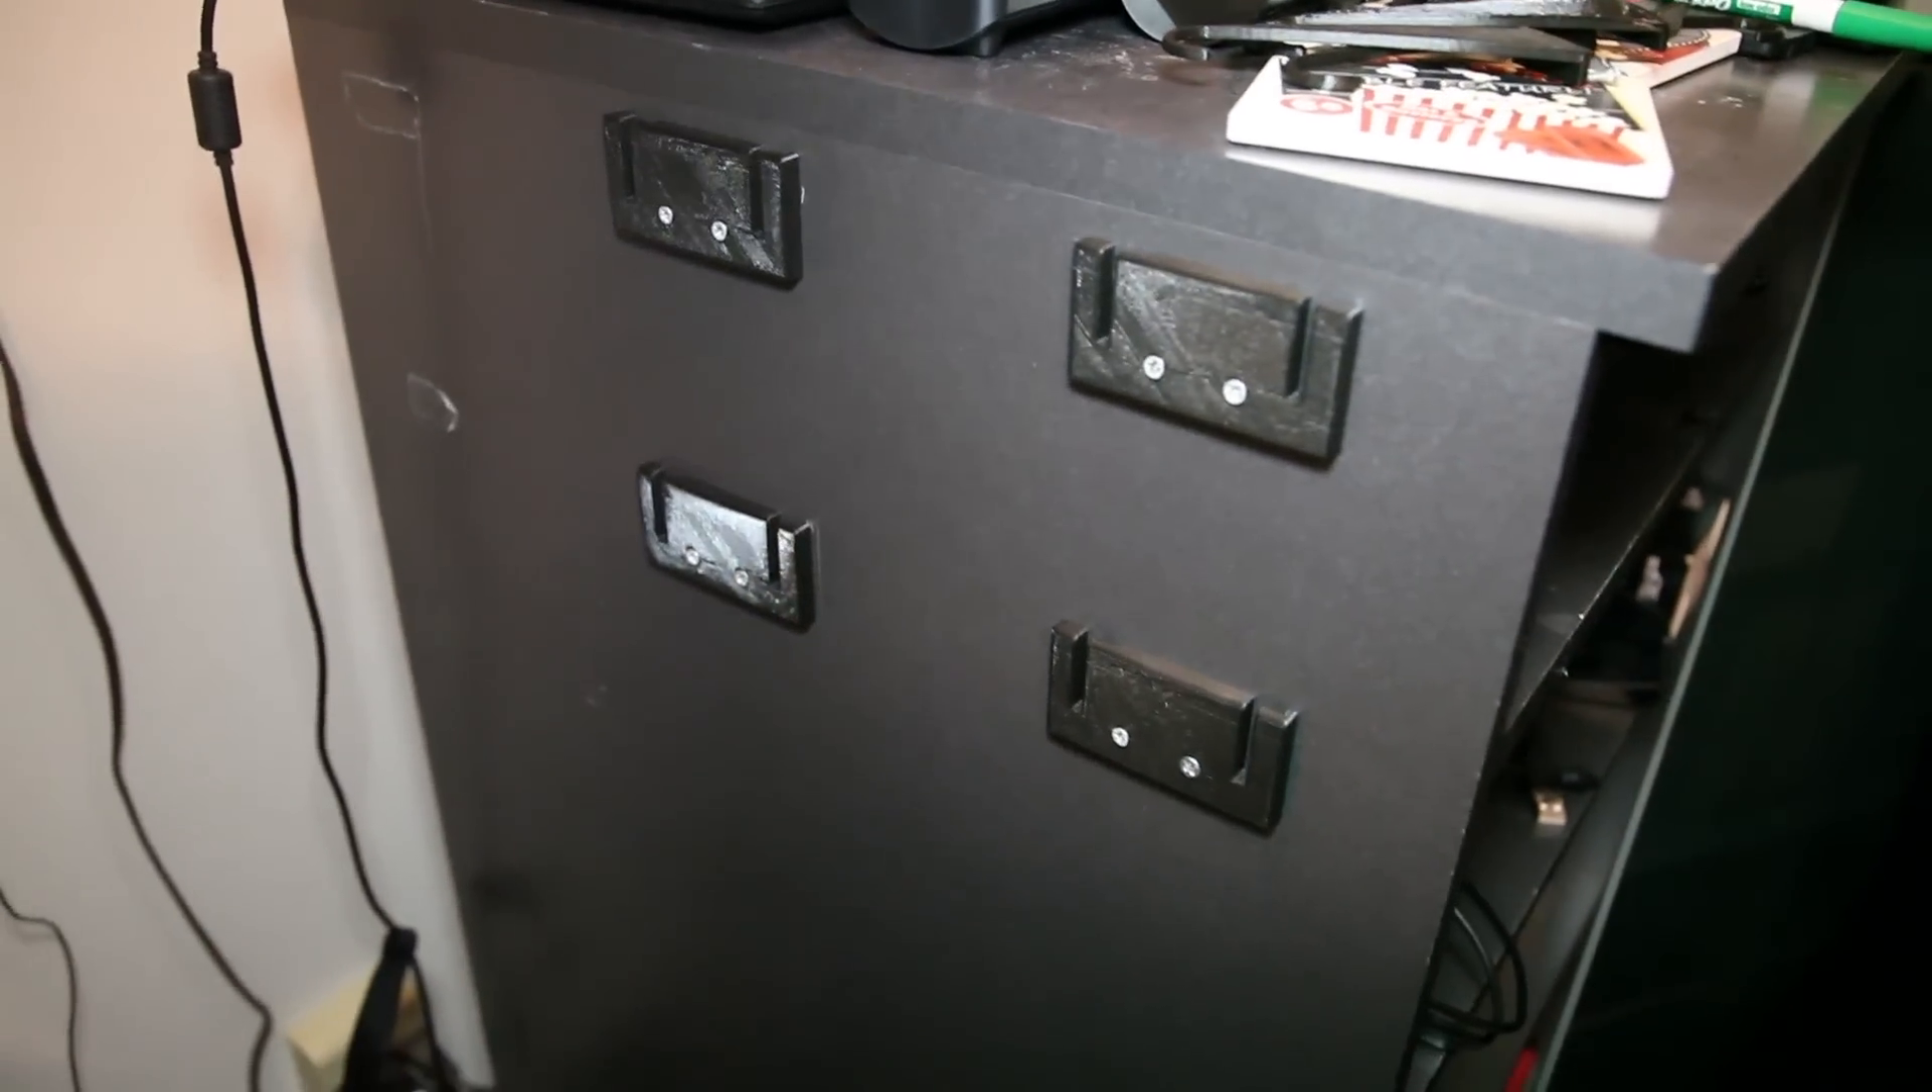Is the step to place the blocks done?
Yes.